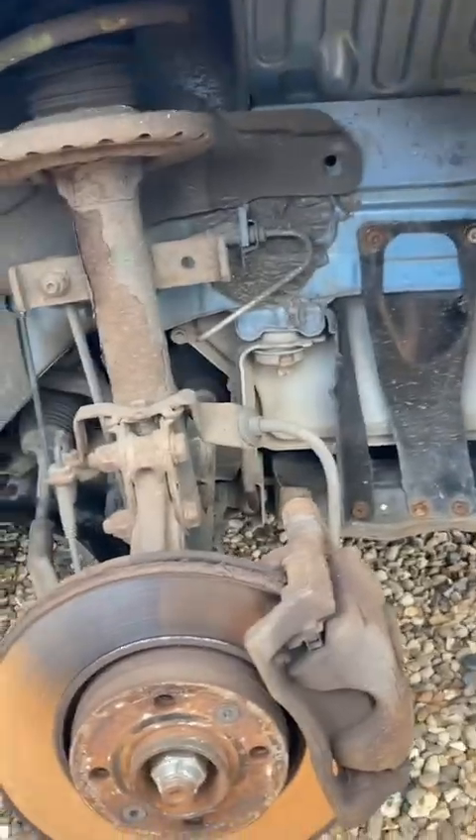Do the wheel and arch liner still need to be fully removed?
No.